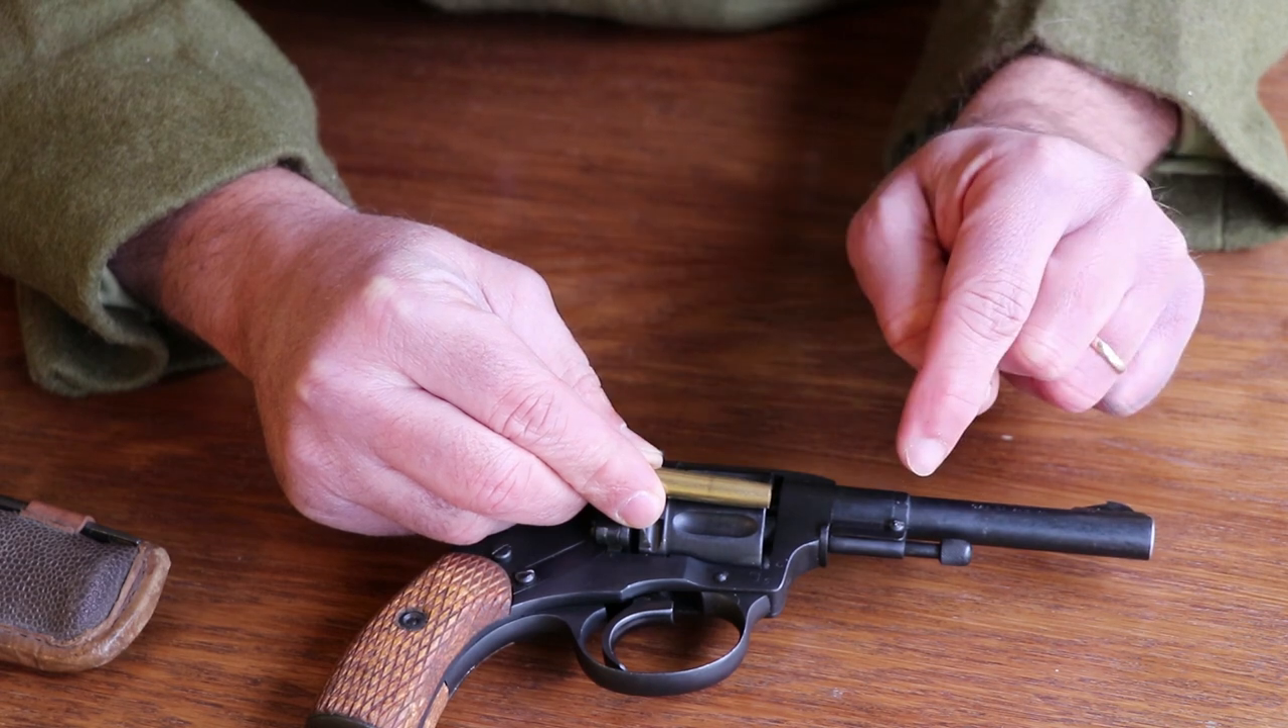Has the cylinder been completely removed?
No.